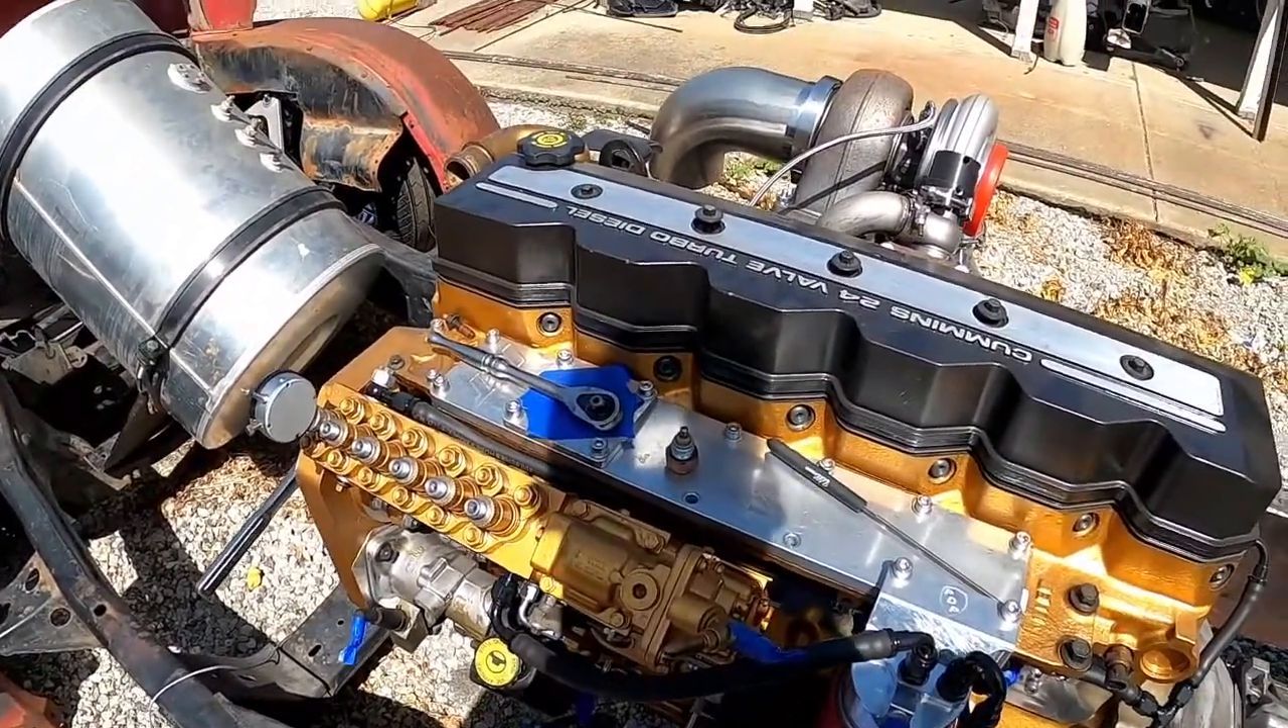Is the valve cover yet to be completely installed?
No.